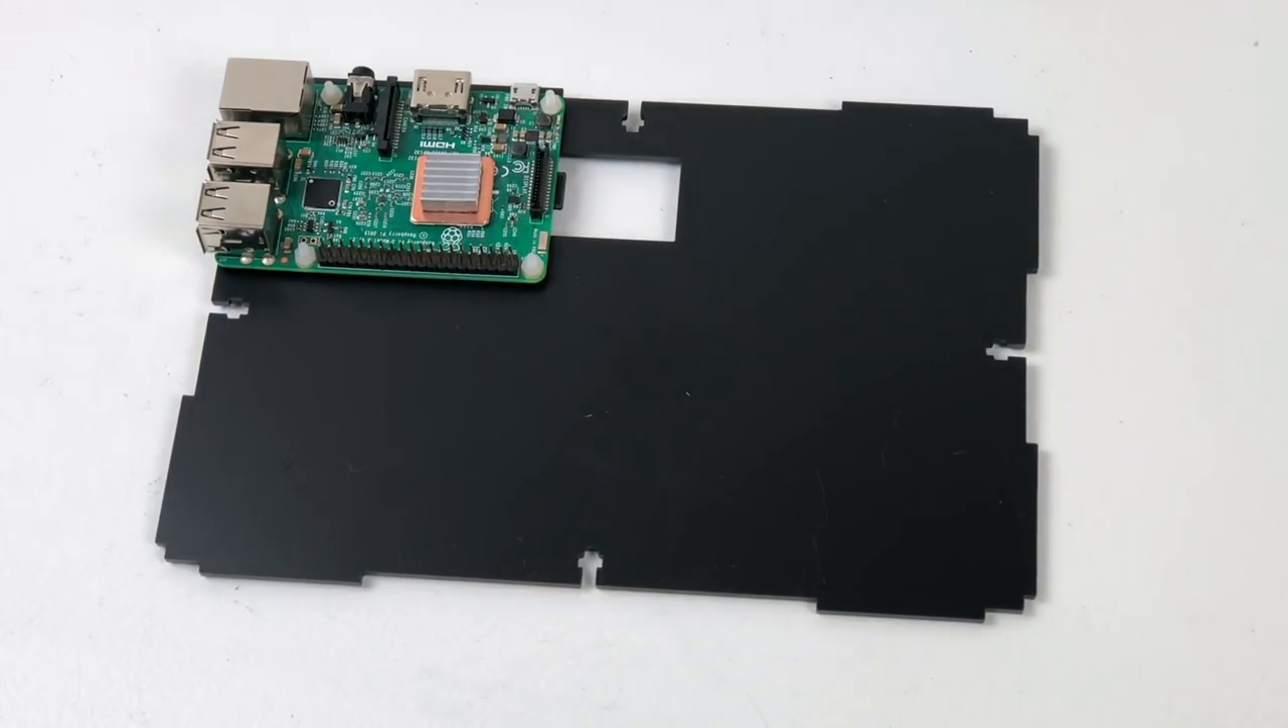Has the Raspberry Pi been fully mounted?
Yes.